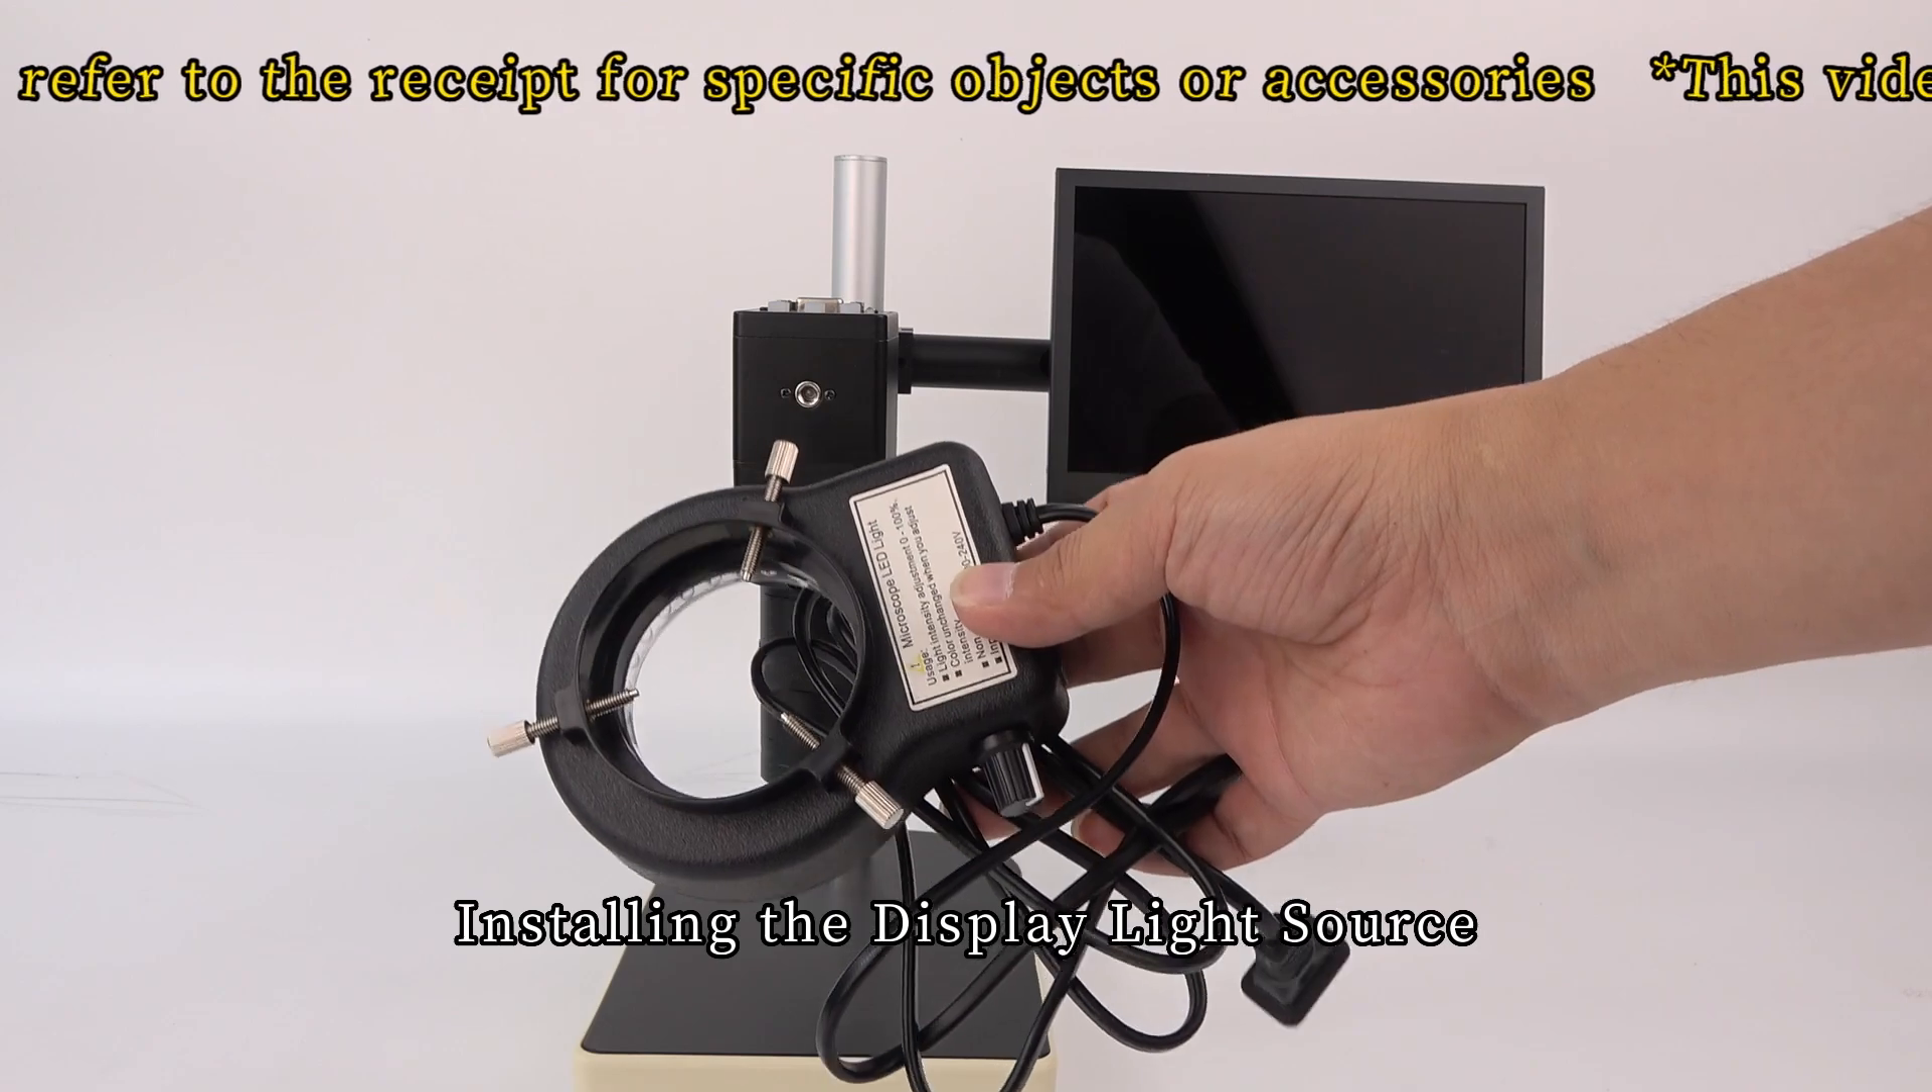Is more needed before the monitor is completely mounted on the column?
No.